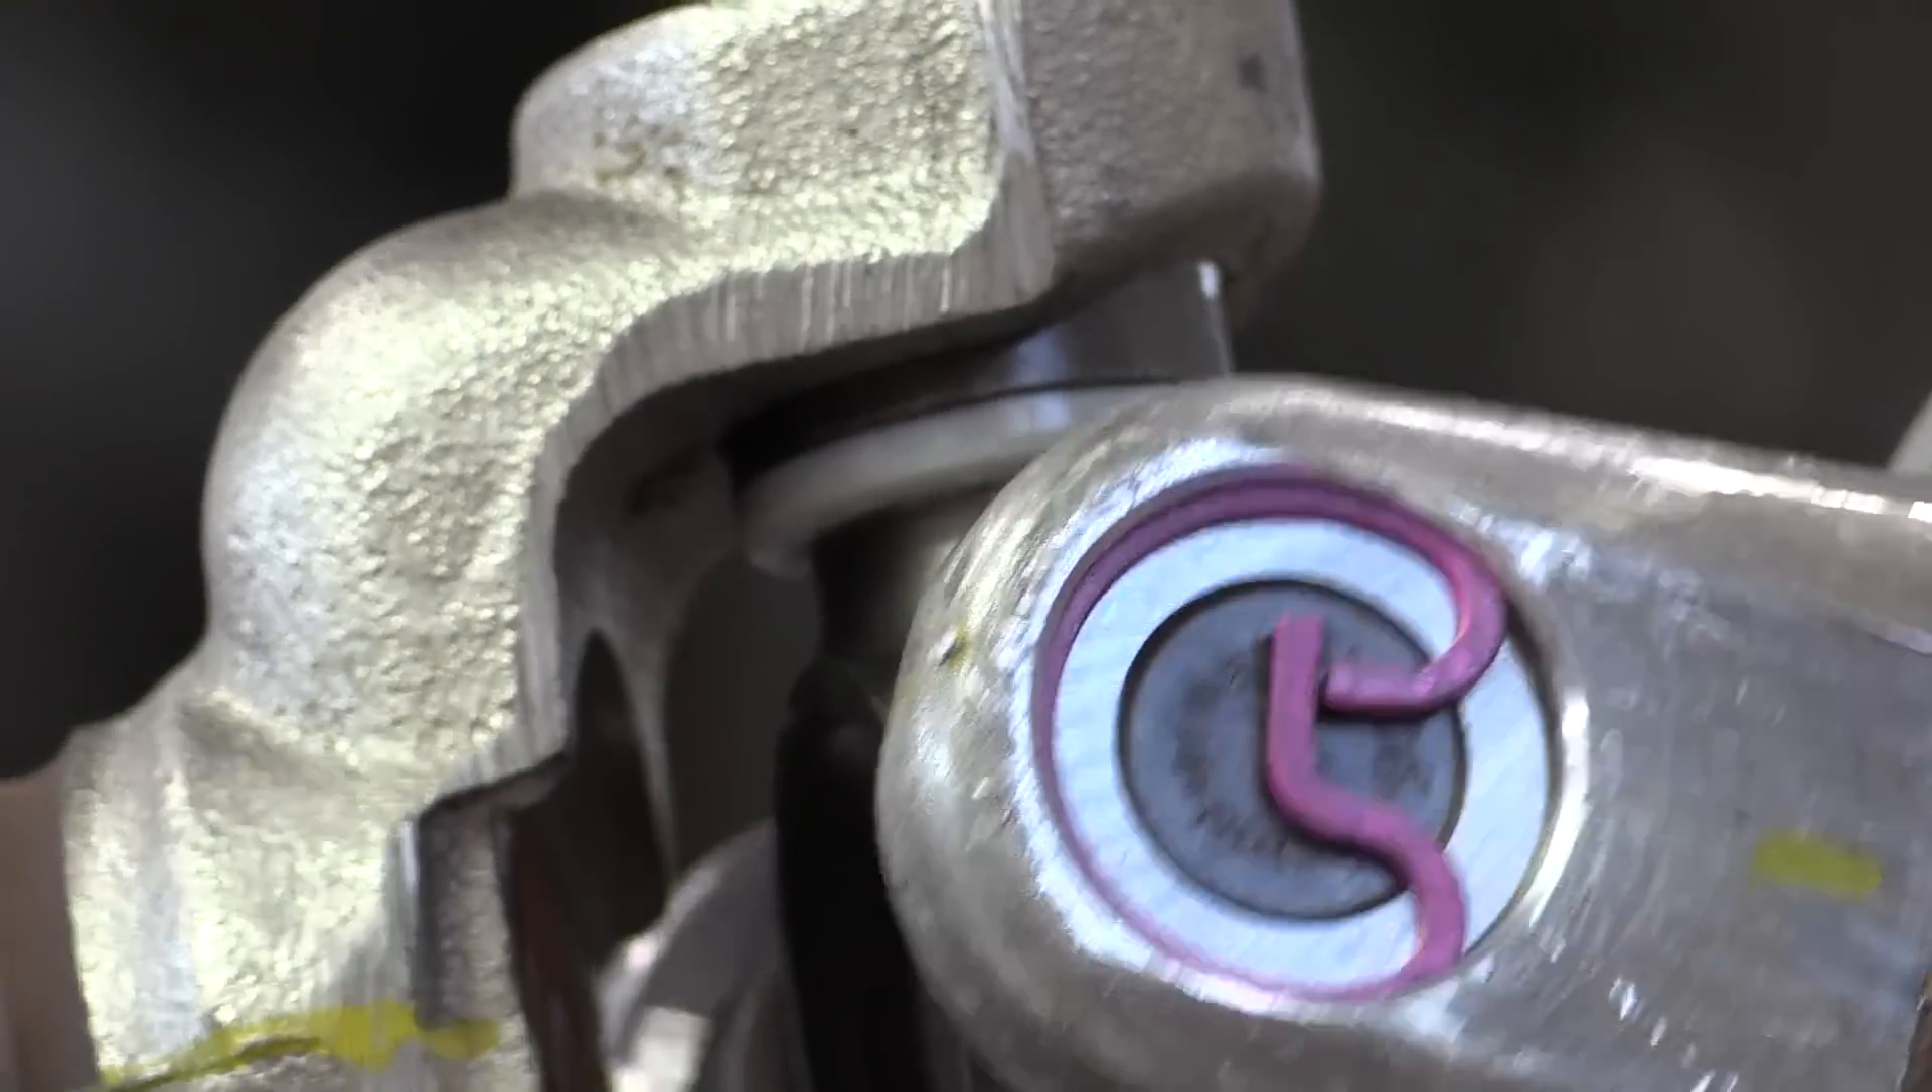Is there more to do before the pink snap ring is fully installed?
No.